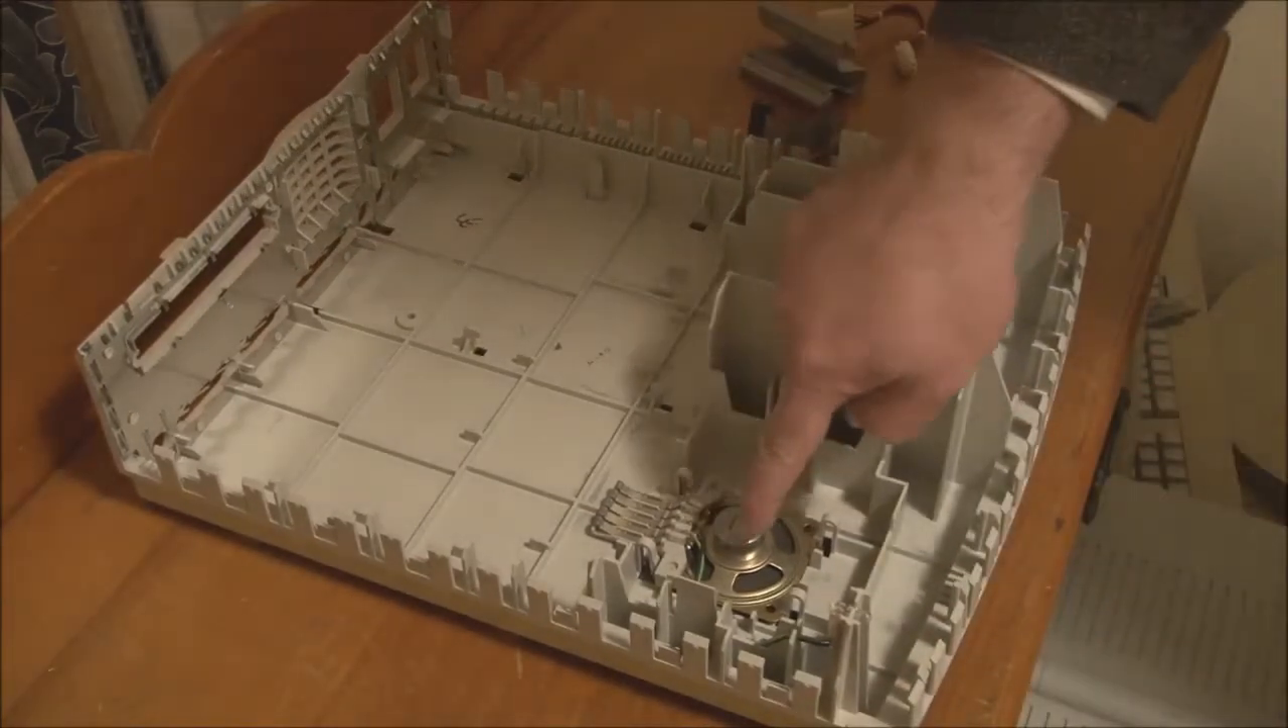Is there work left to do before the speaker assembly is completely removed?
Yes.